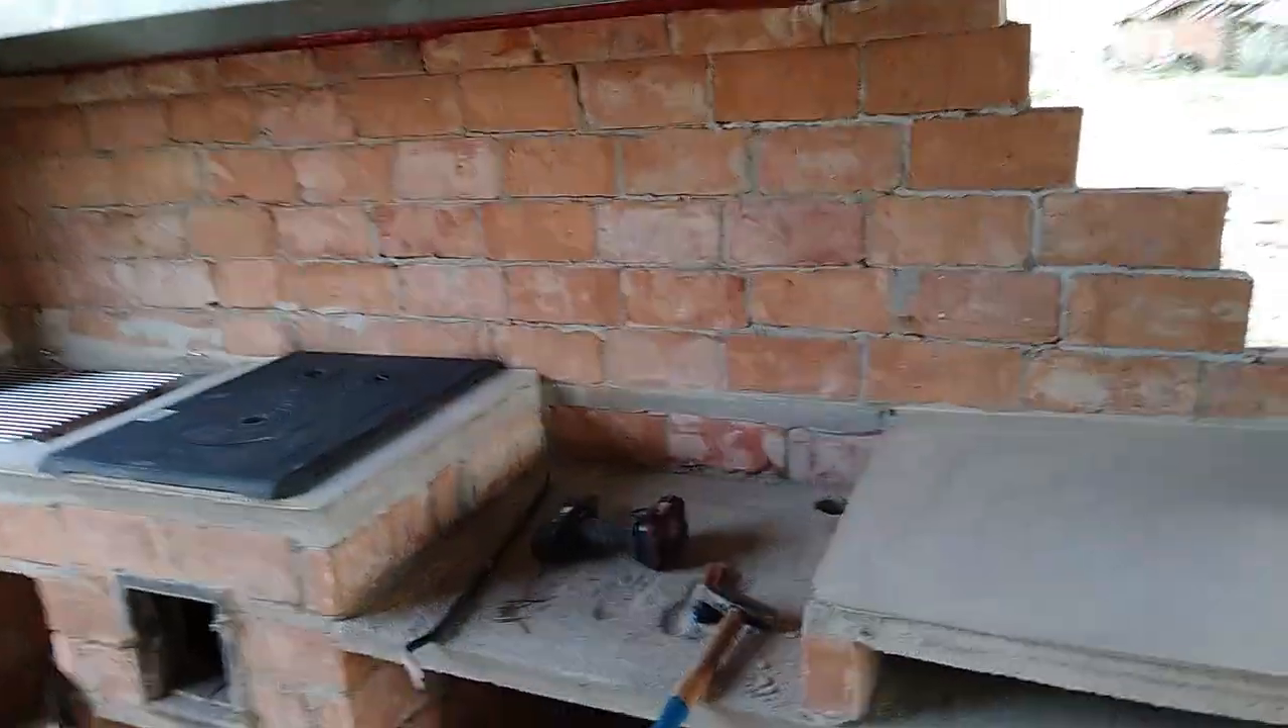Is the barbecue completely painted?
No.